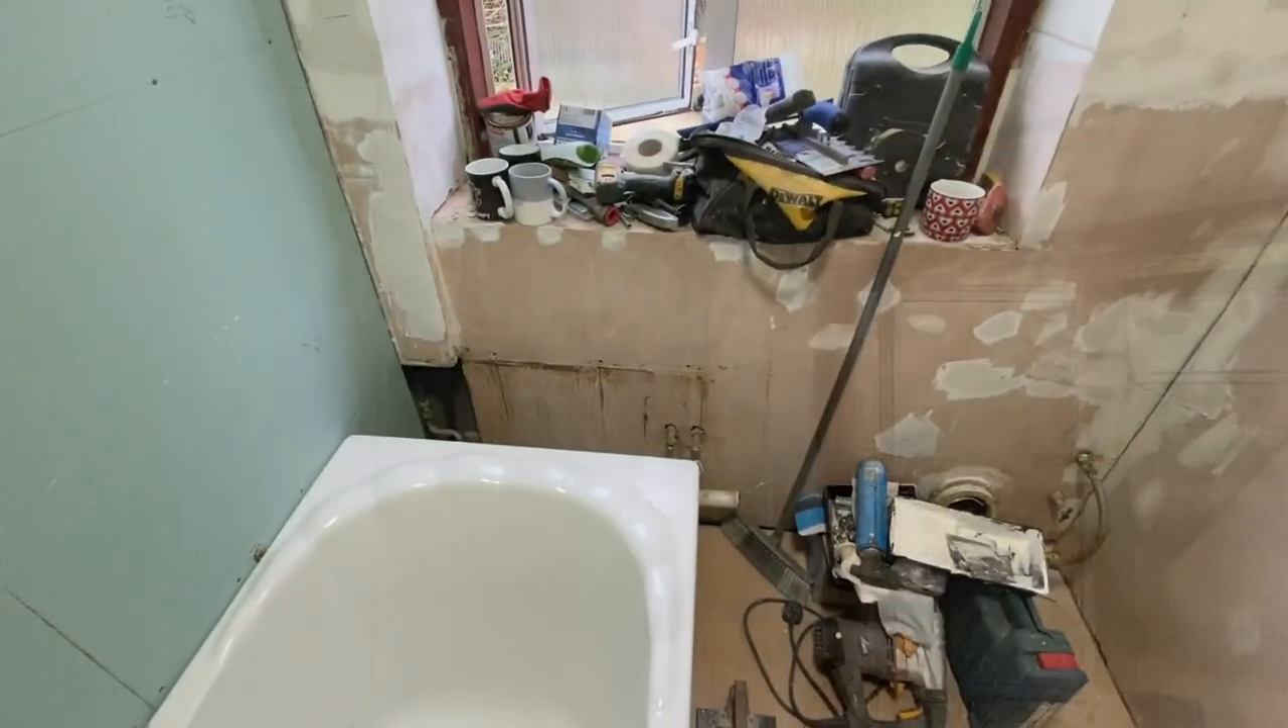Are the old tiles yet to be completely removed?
No.